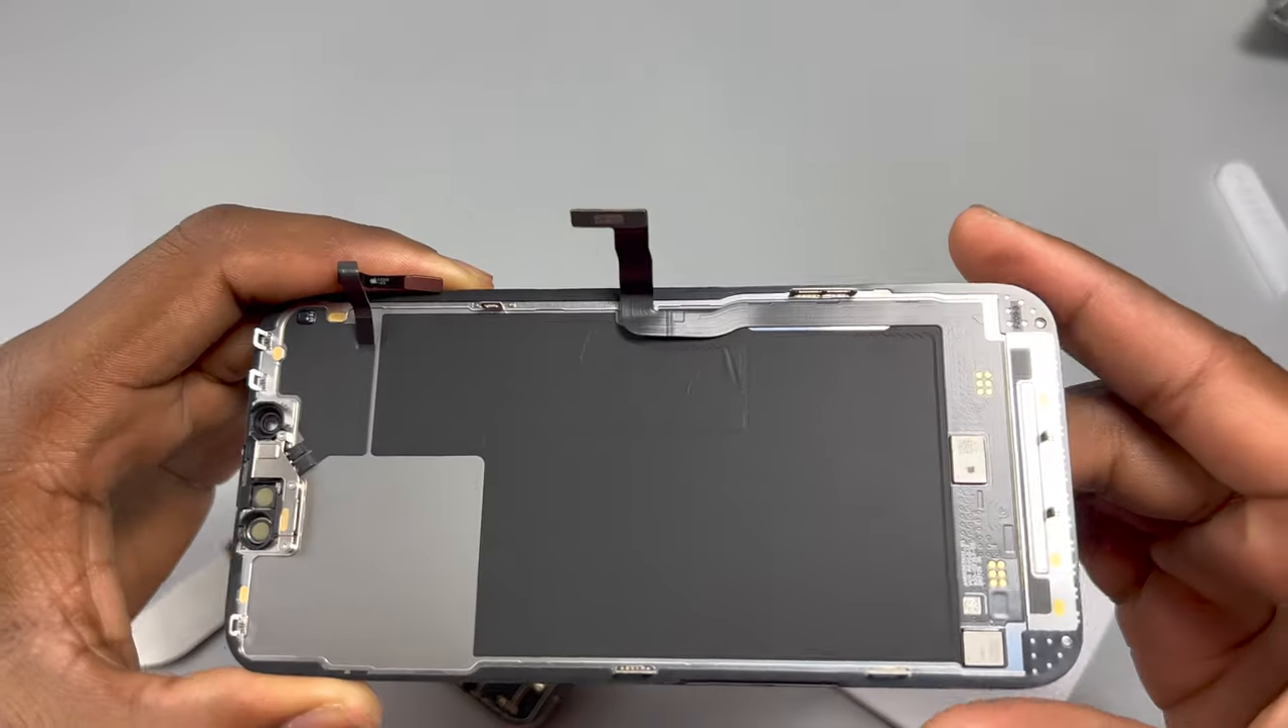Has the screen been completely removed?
Yes.